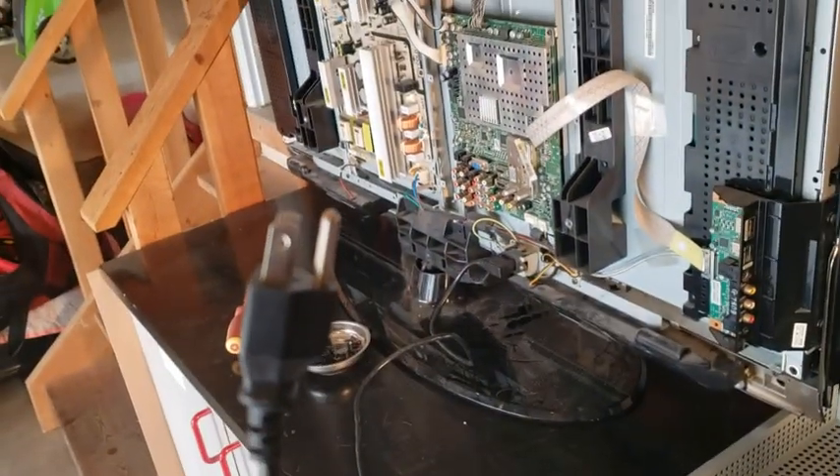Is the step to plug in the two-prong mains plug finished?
No.